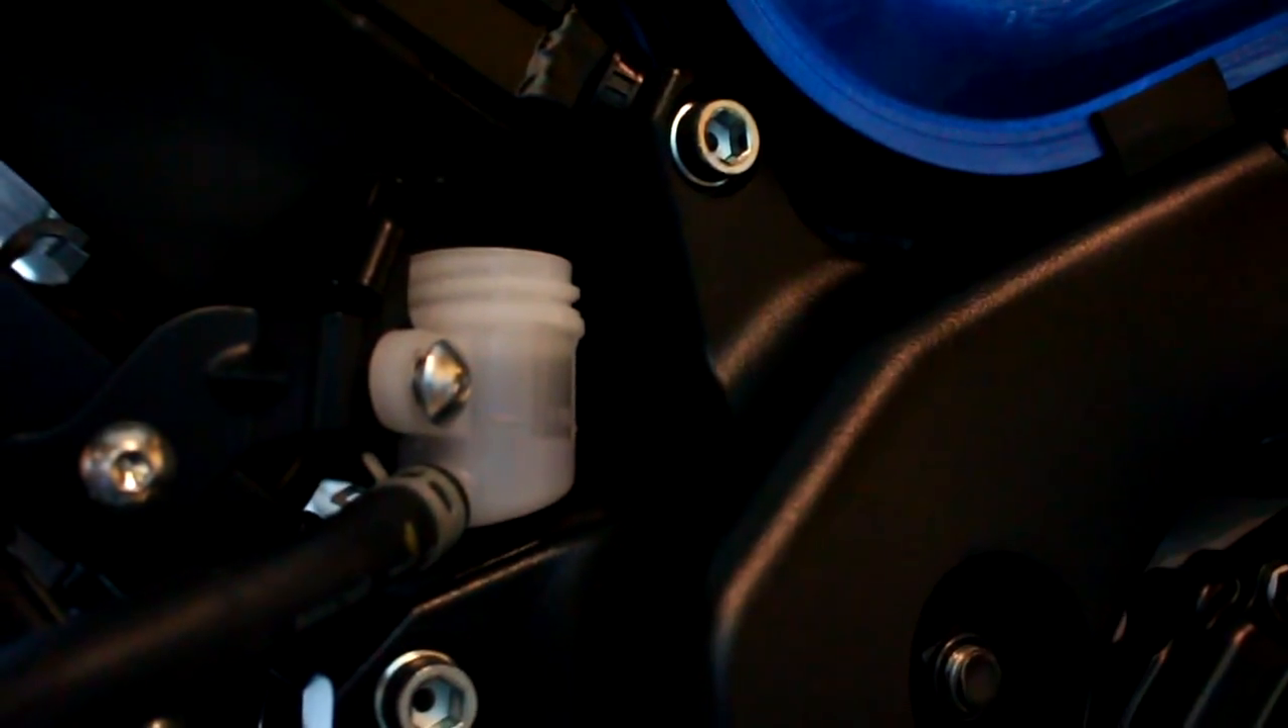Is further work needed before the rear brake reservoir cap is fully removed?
No.